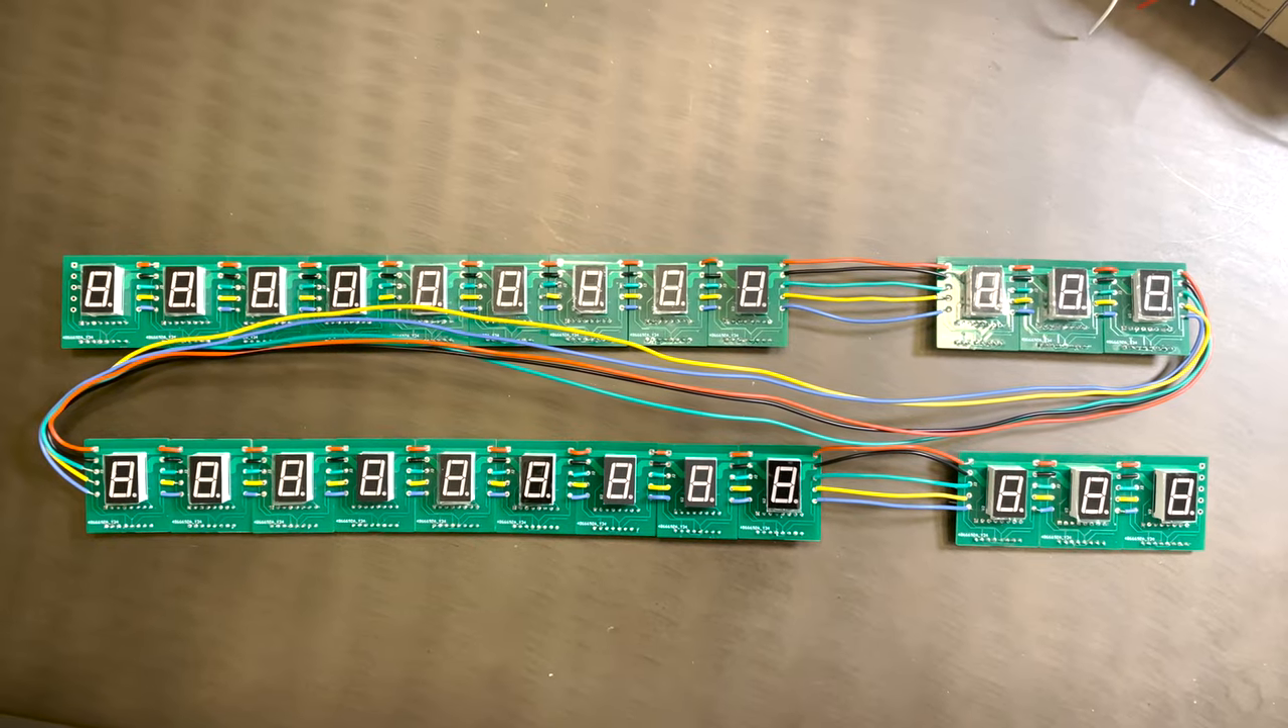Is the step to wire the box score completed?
Yes.